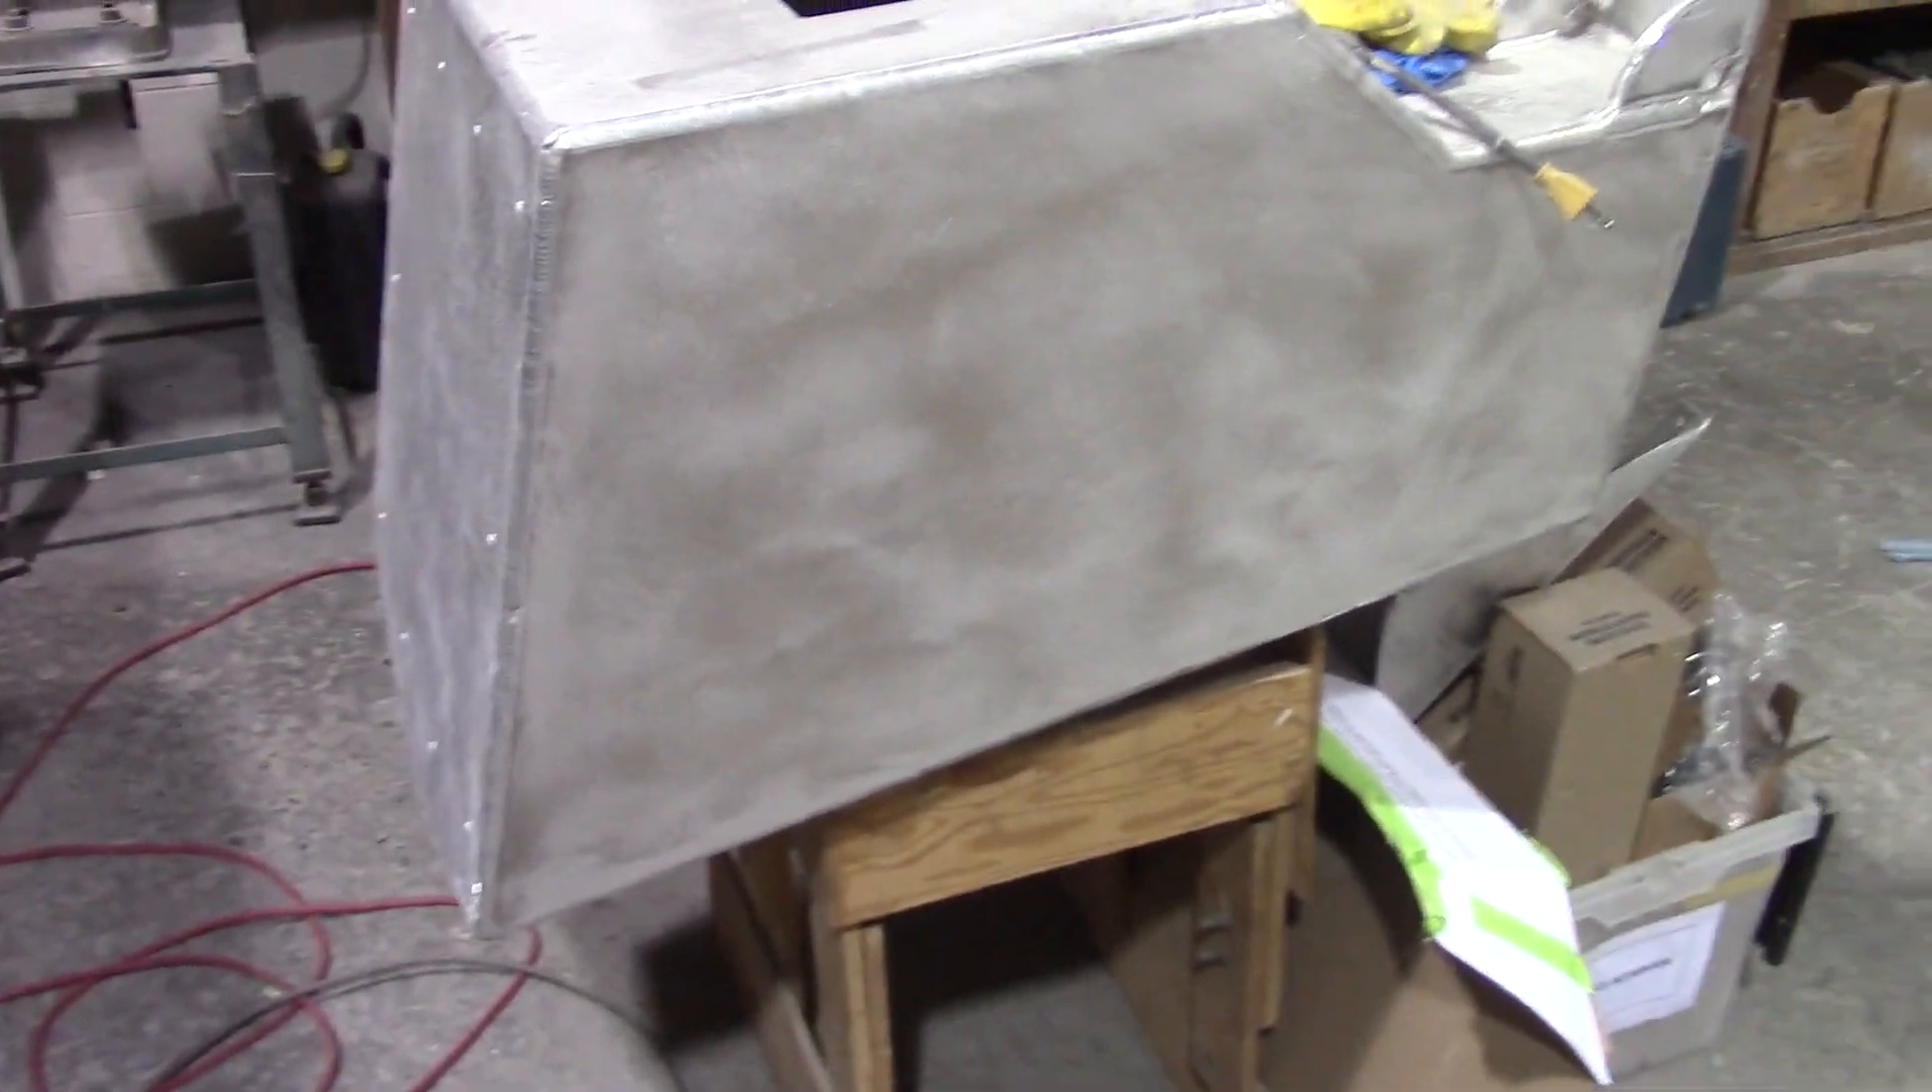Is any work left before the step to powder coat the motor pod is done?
Yes.